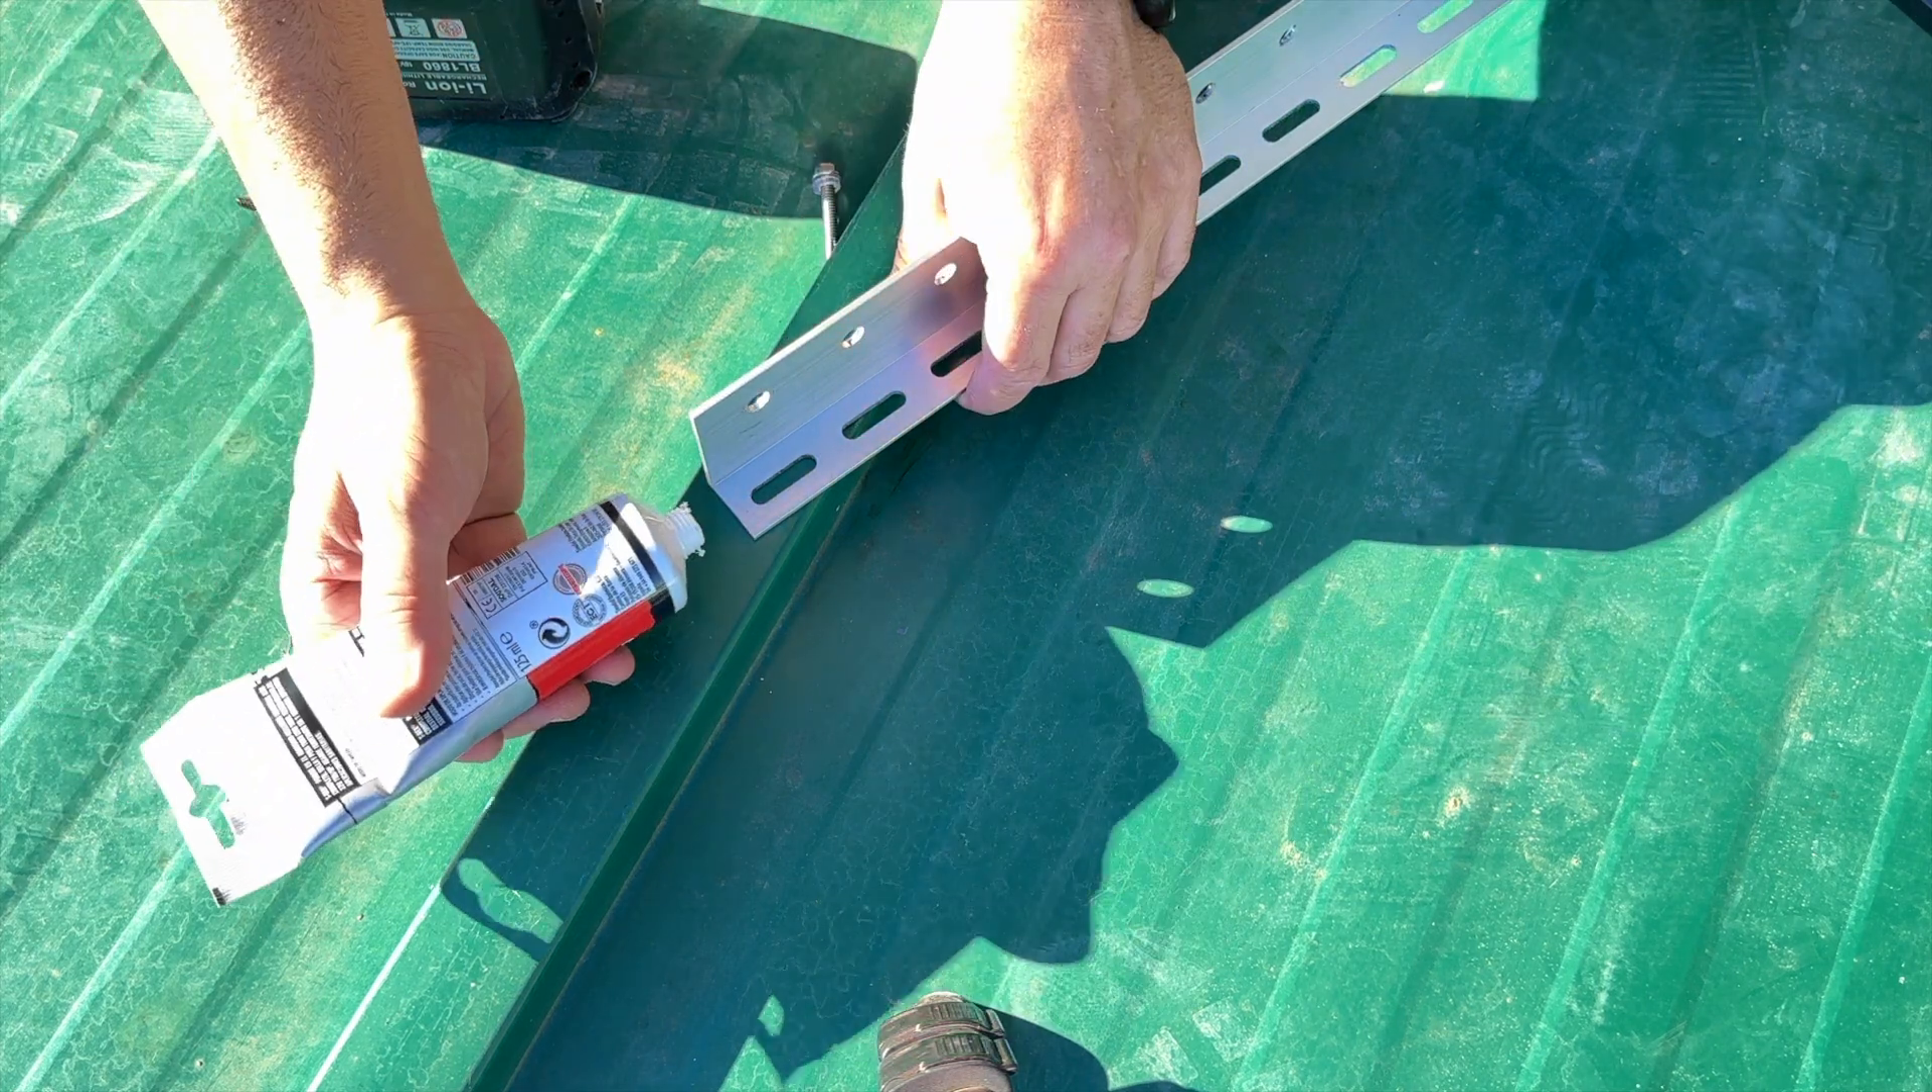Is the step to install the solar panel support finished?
No.